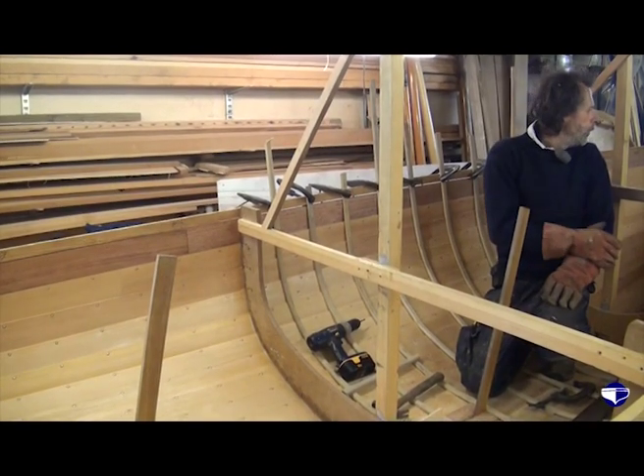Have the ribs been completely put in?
No.